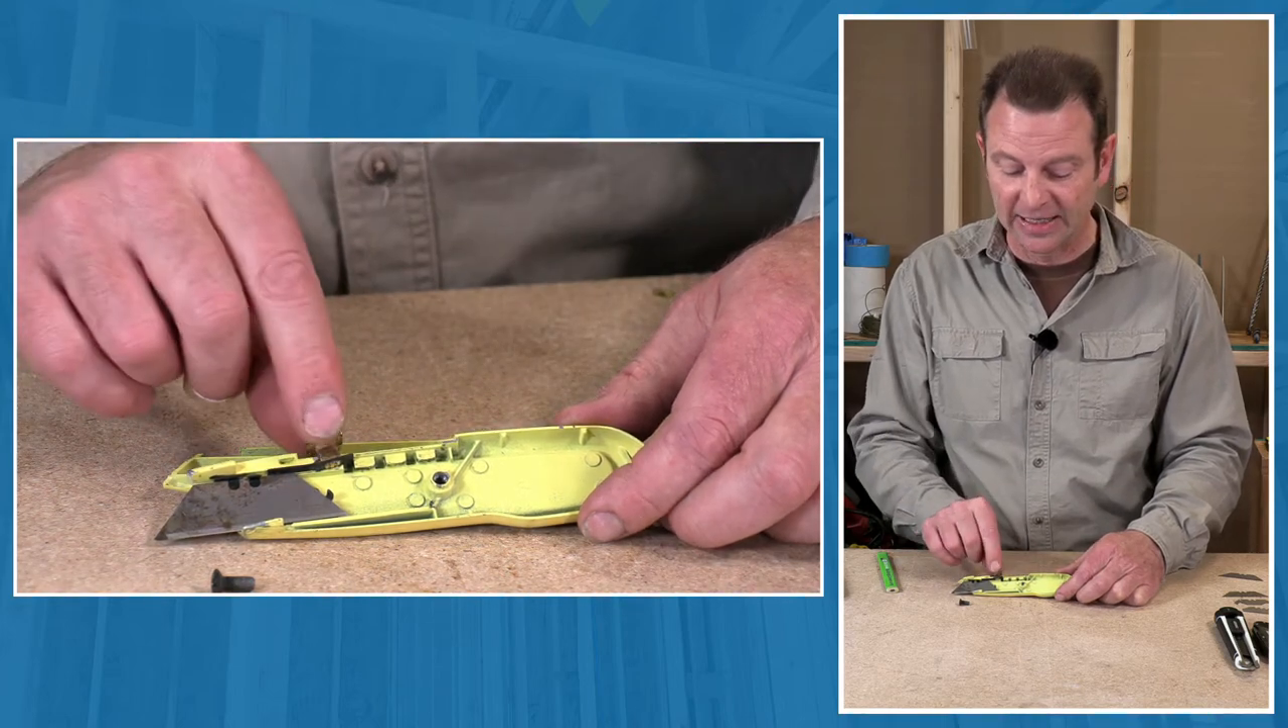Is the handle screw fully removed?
Yes.